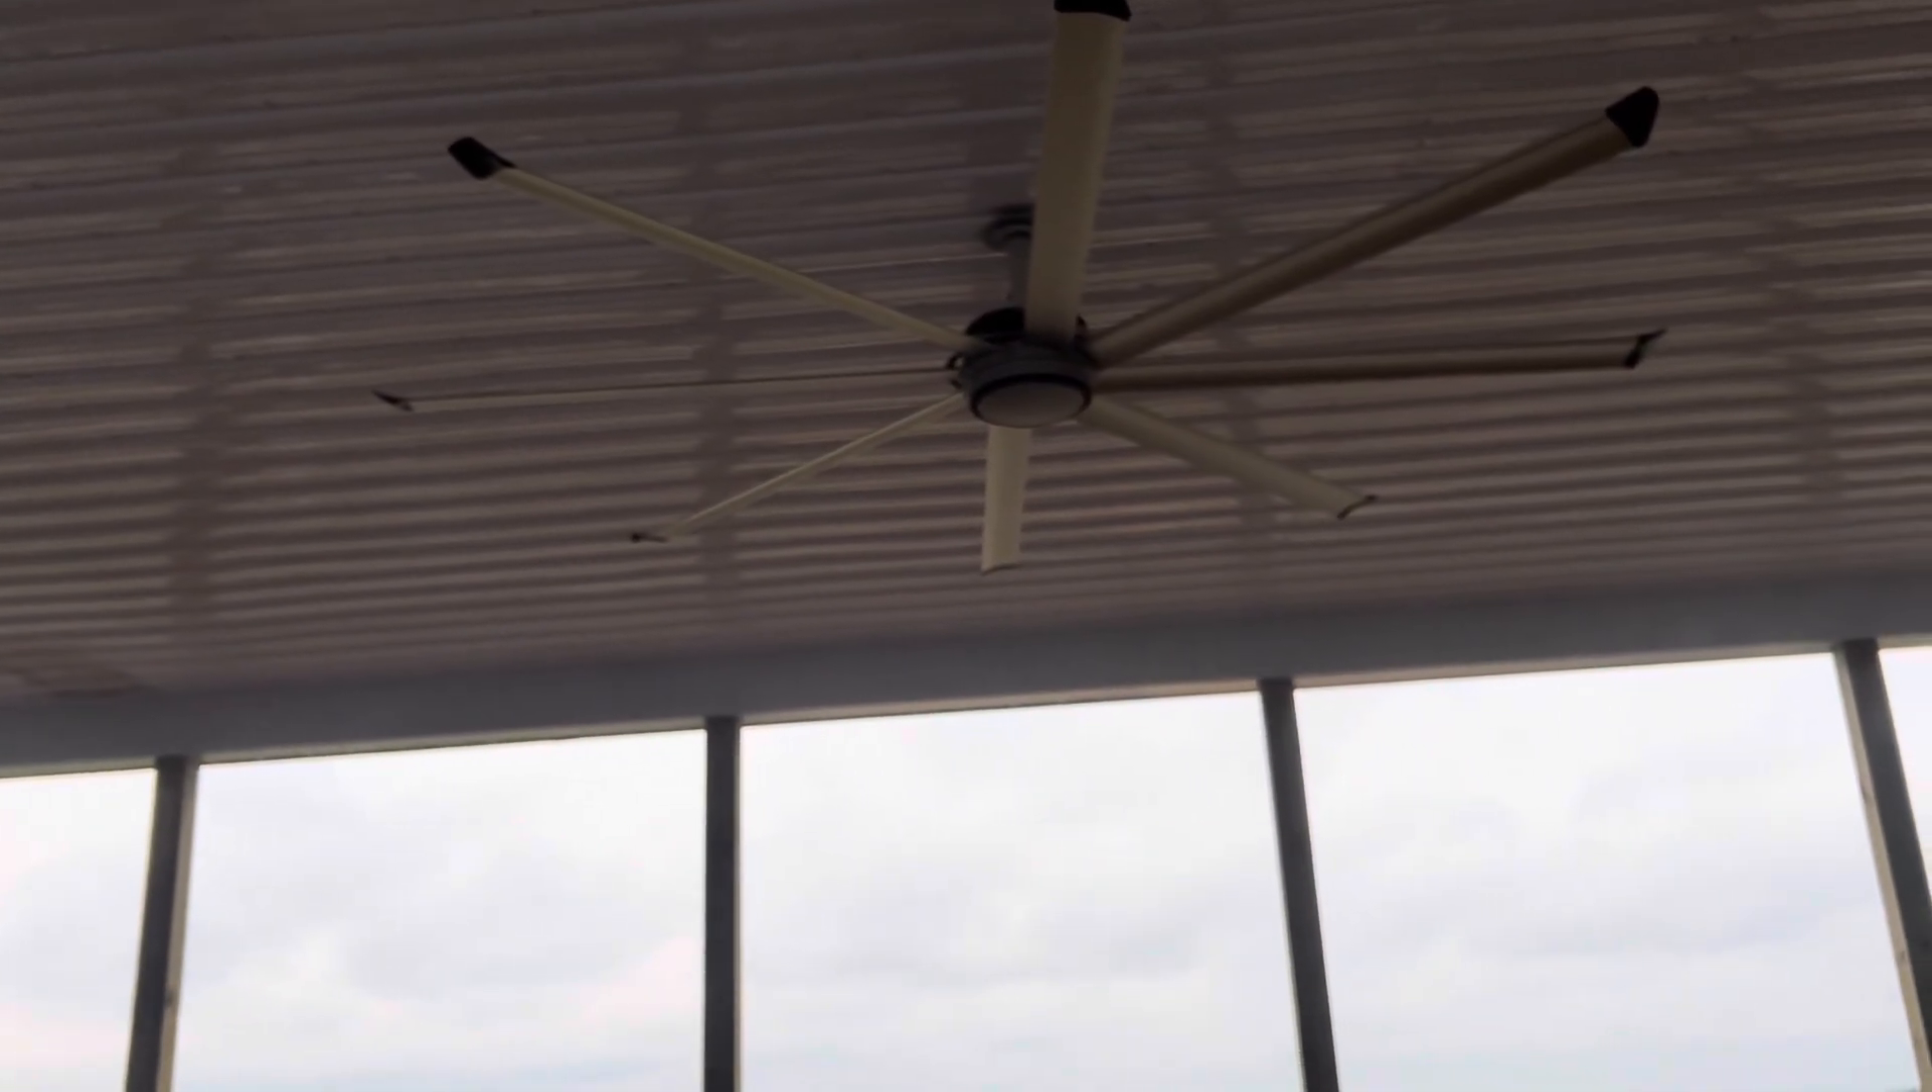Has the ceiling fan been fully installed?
Yes.